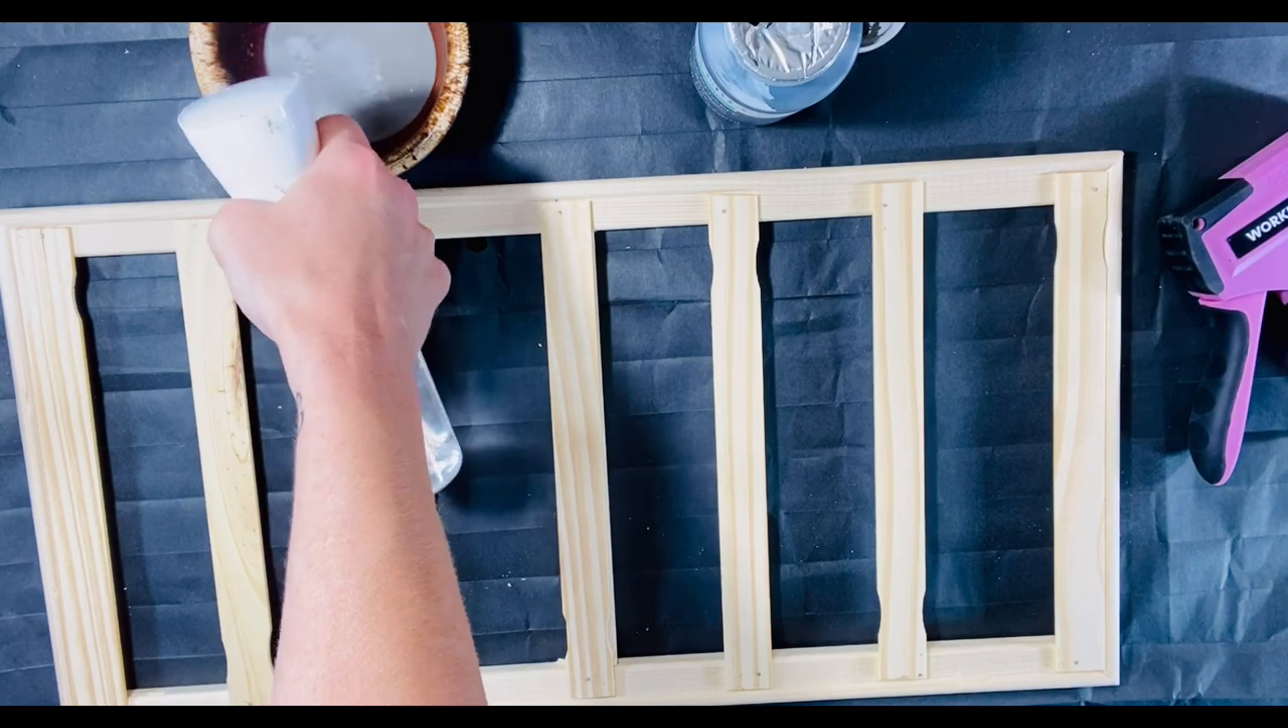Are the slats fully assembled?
Yes.